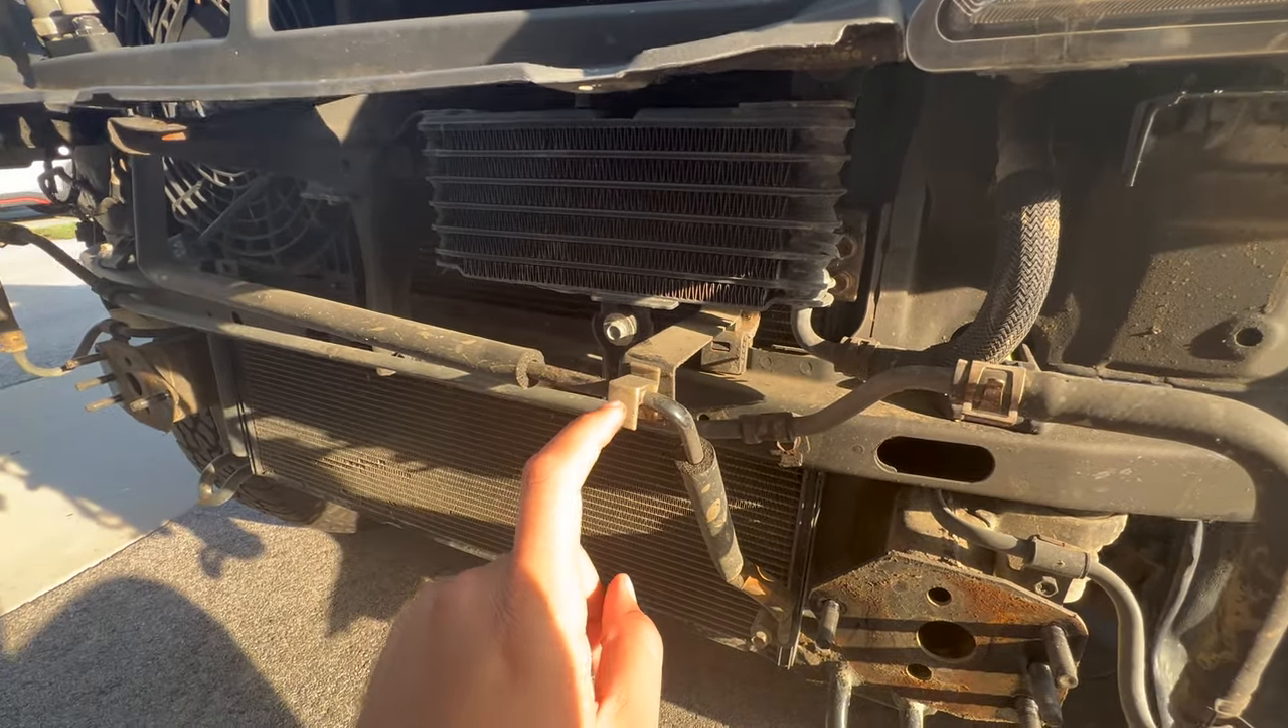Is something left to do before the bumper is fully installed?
Yes.